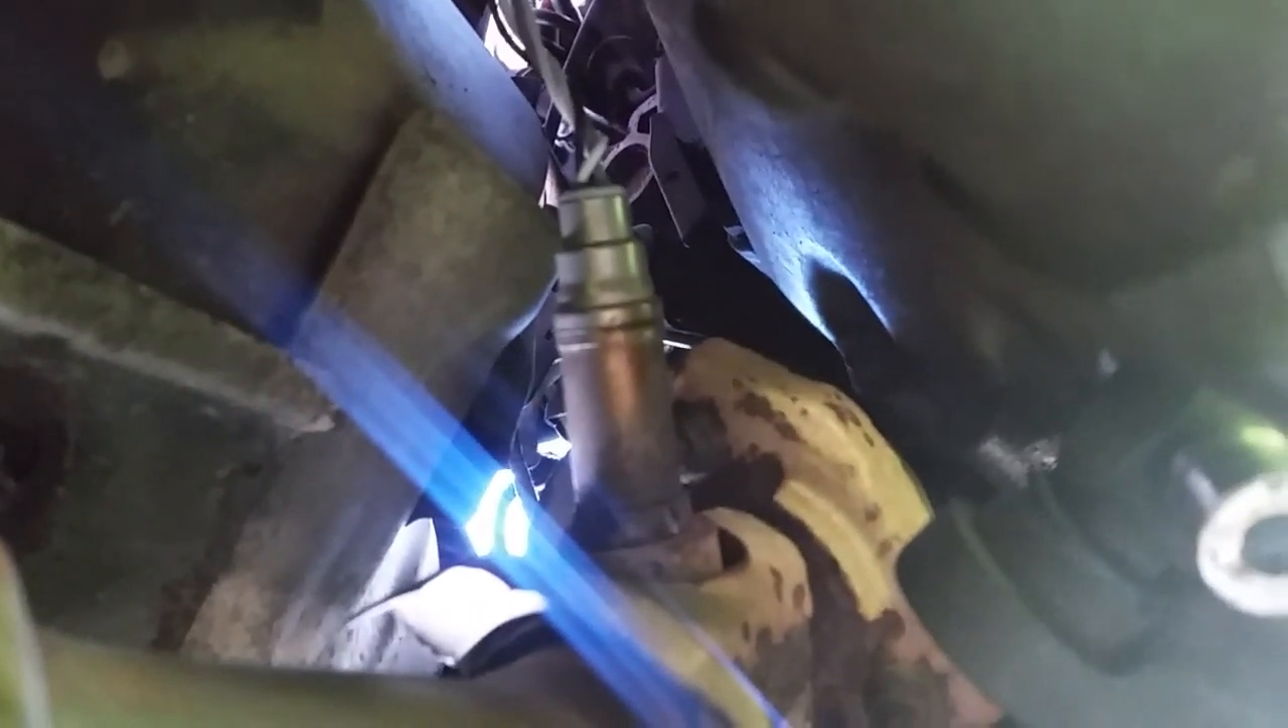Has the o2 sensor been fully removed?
No.